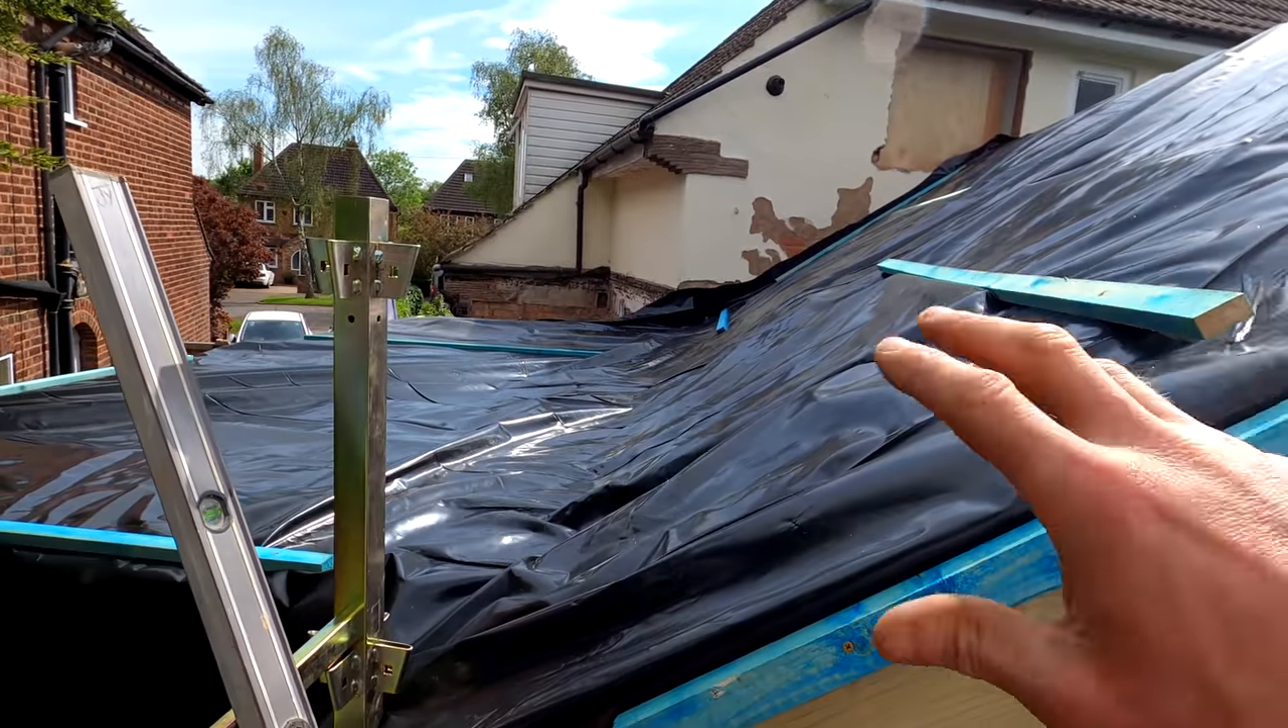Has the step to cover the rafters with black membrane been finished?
Yes.